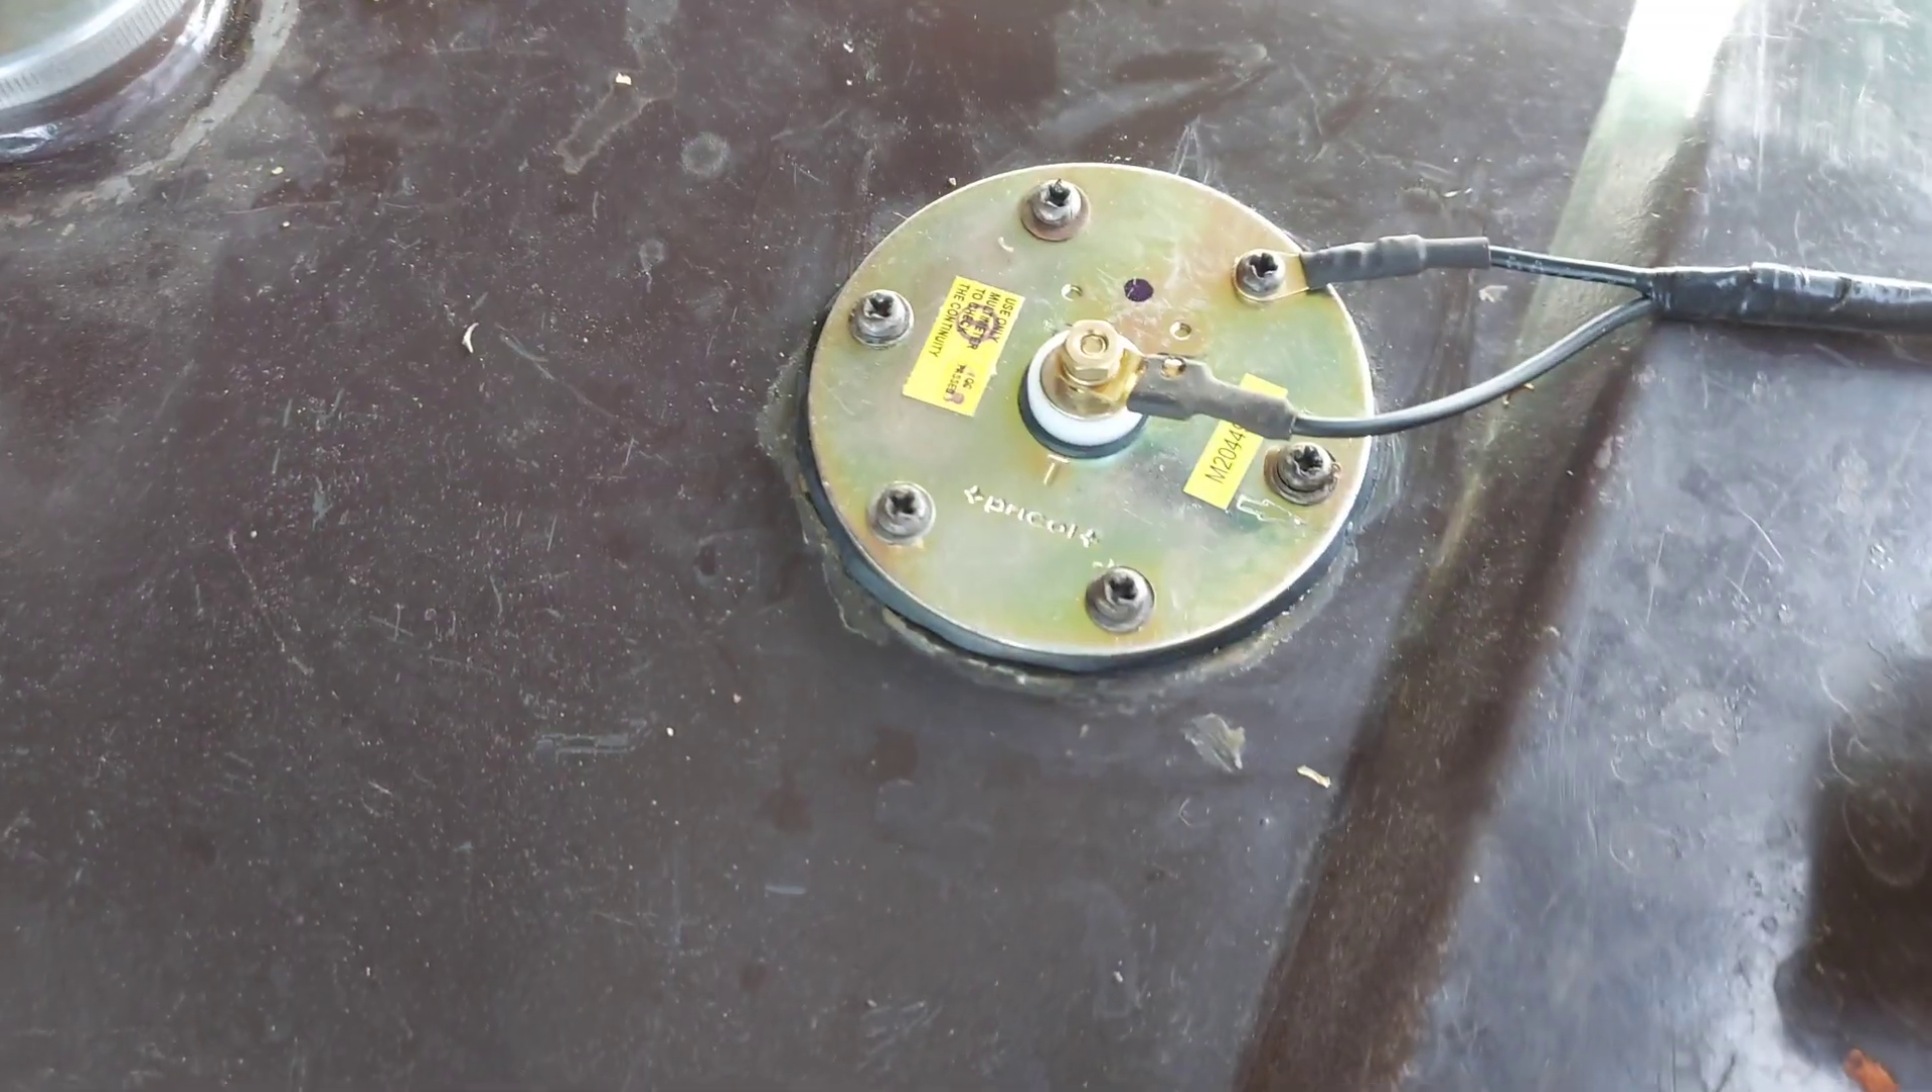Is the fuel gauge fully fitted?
Yes.